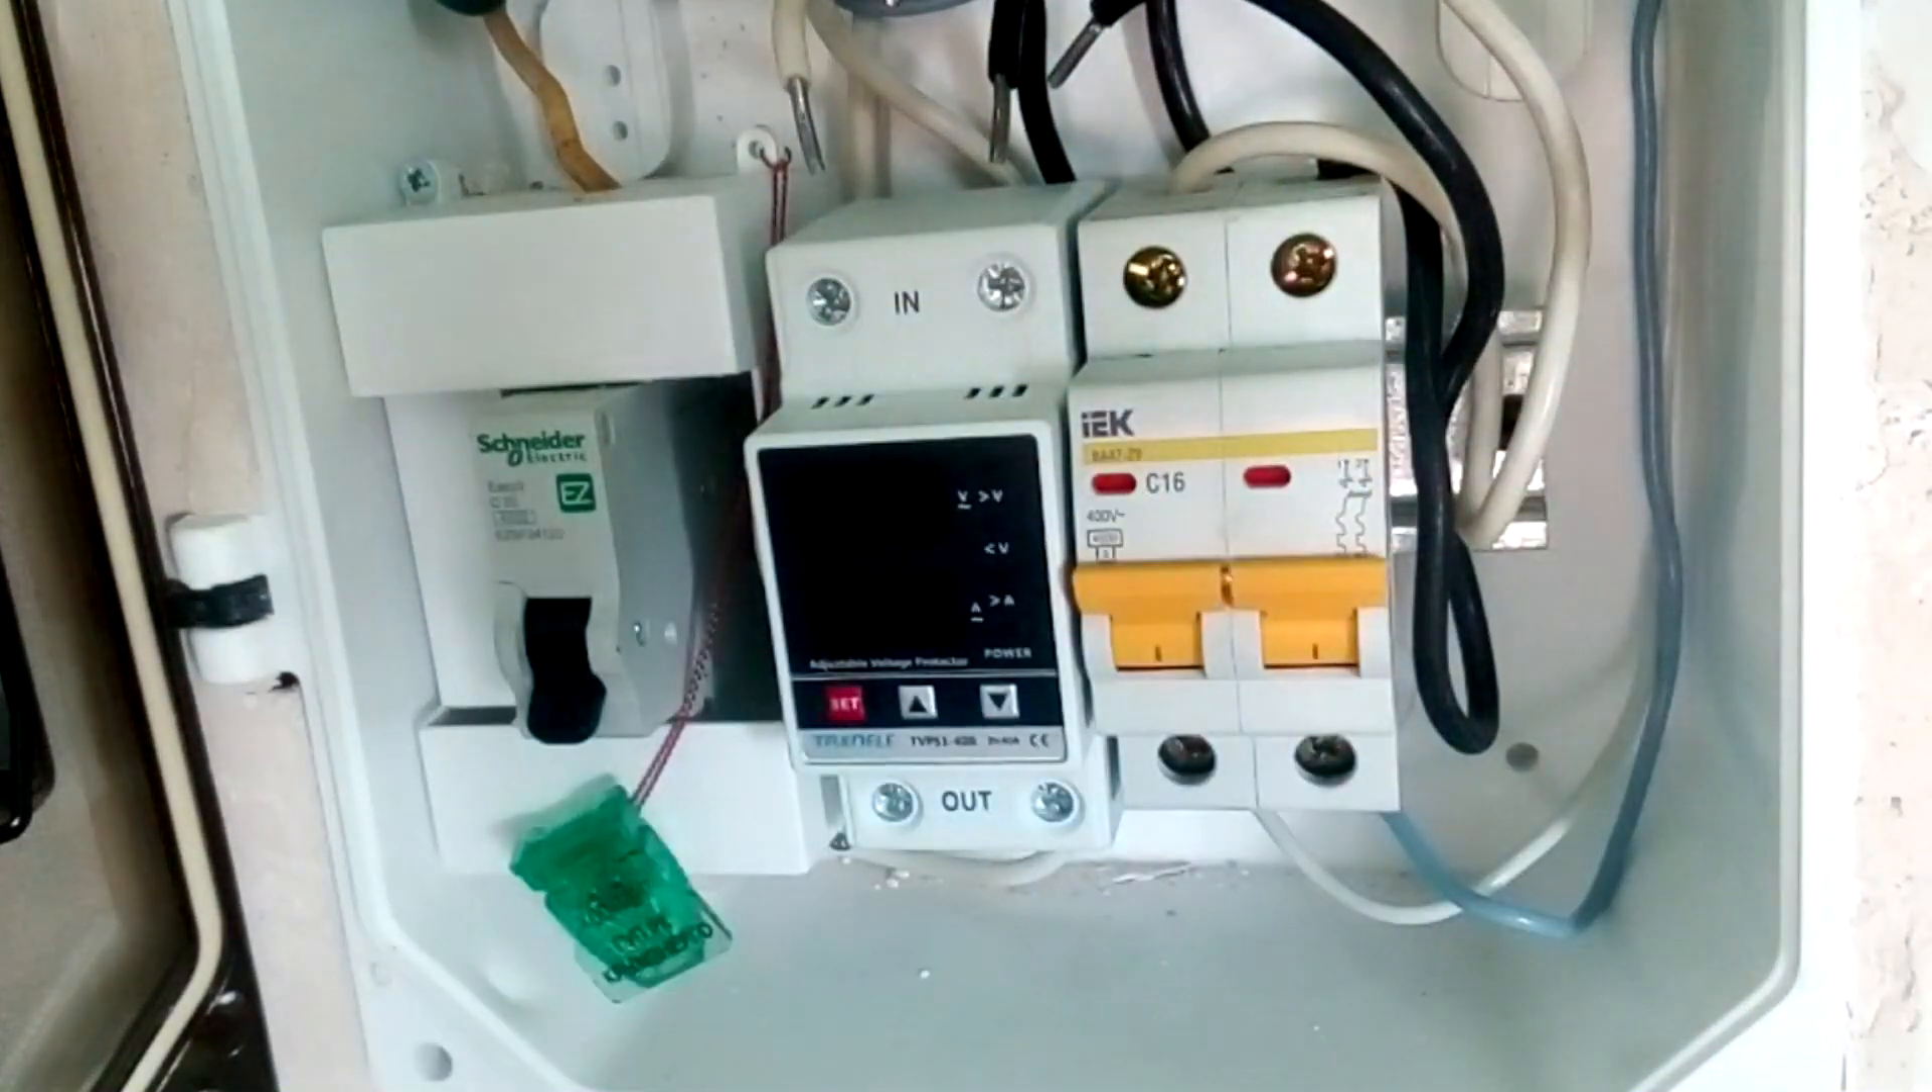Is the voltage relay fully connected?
No.